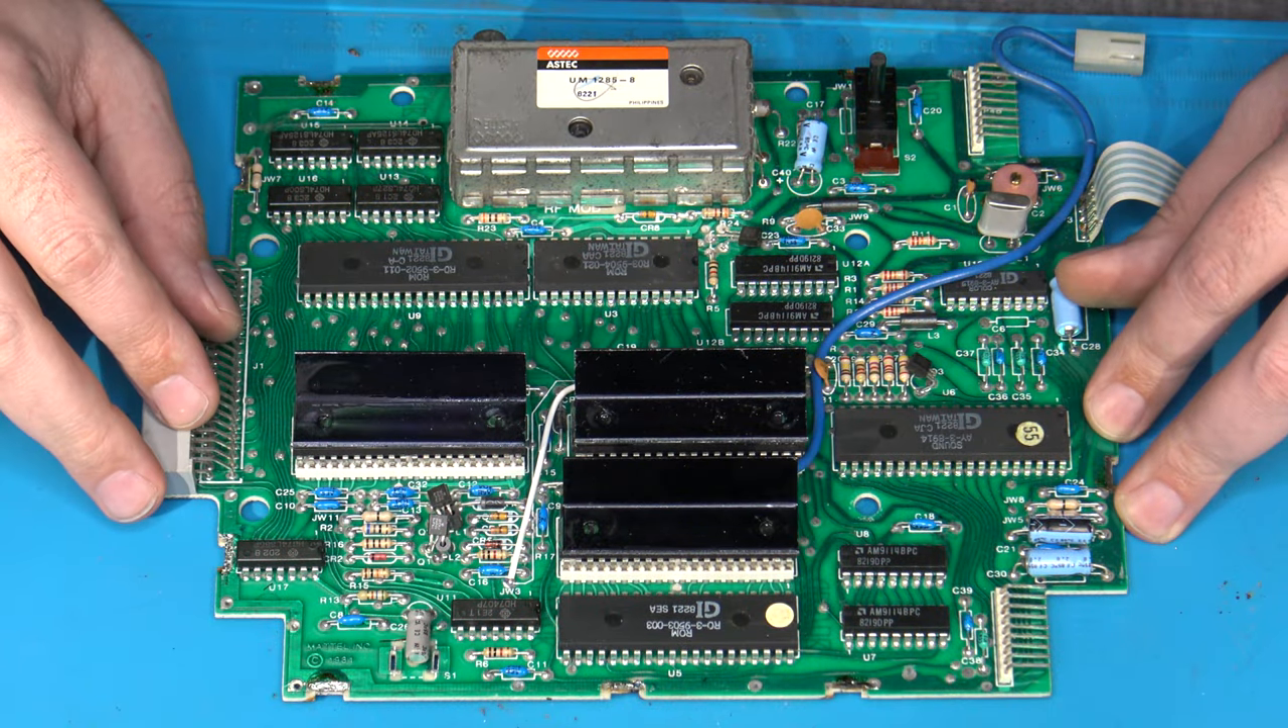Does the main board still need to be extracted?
No.